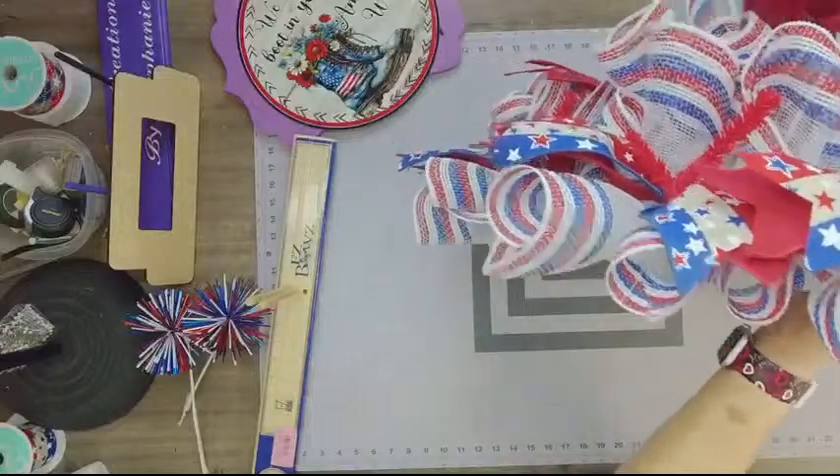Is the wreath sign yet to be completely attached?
Yes.